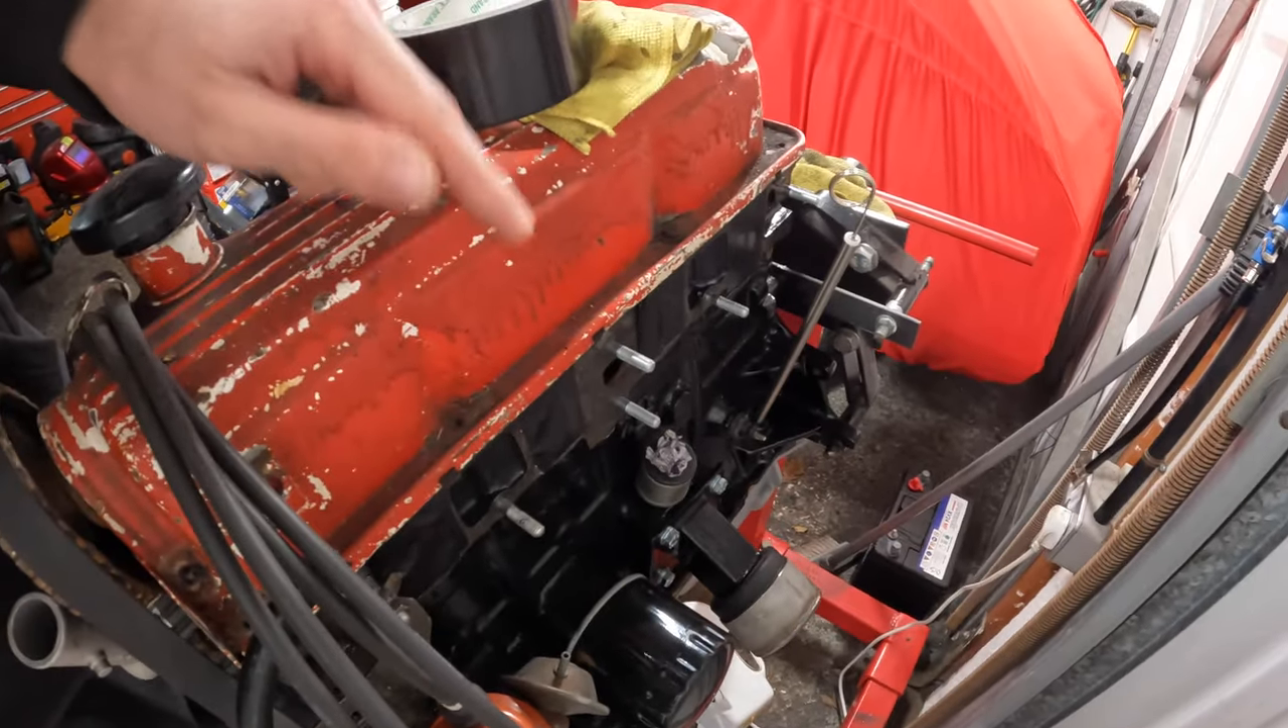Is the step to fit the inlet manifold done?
No.